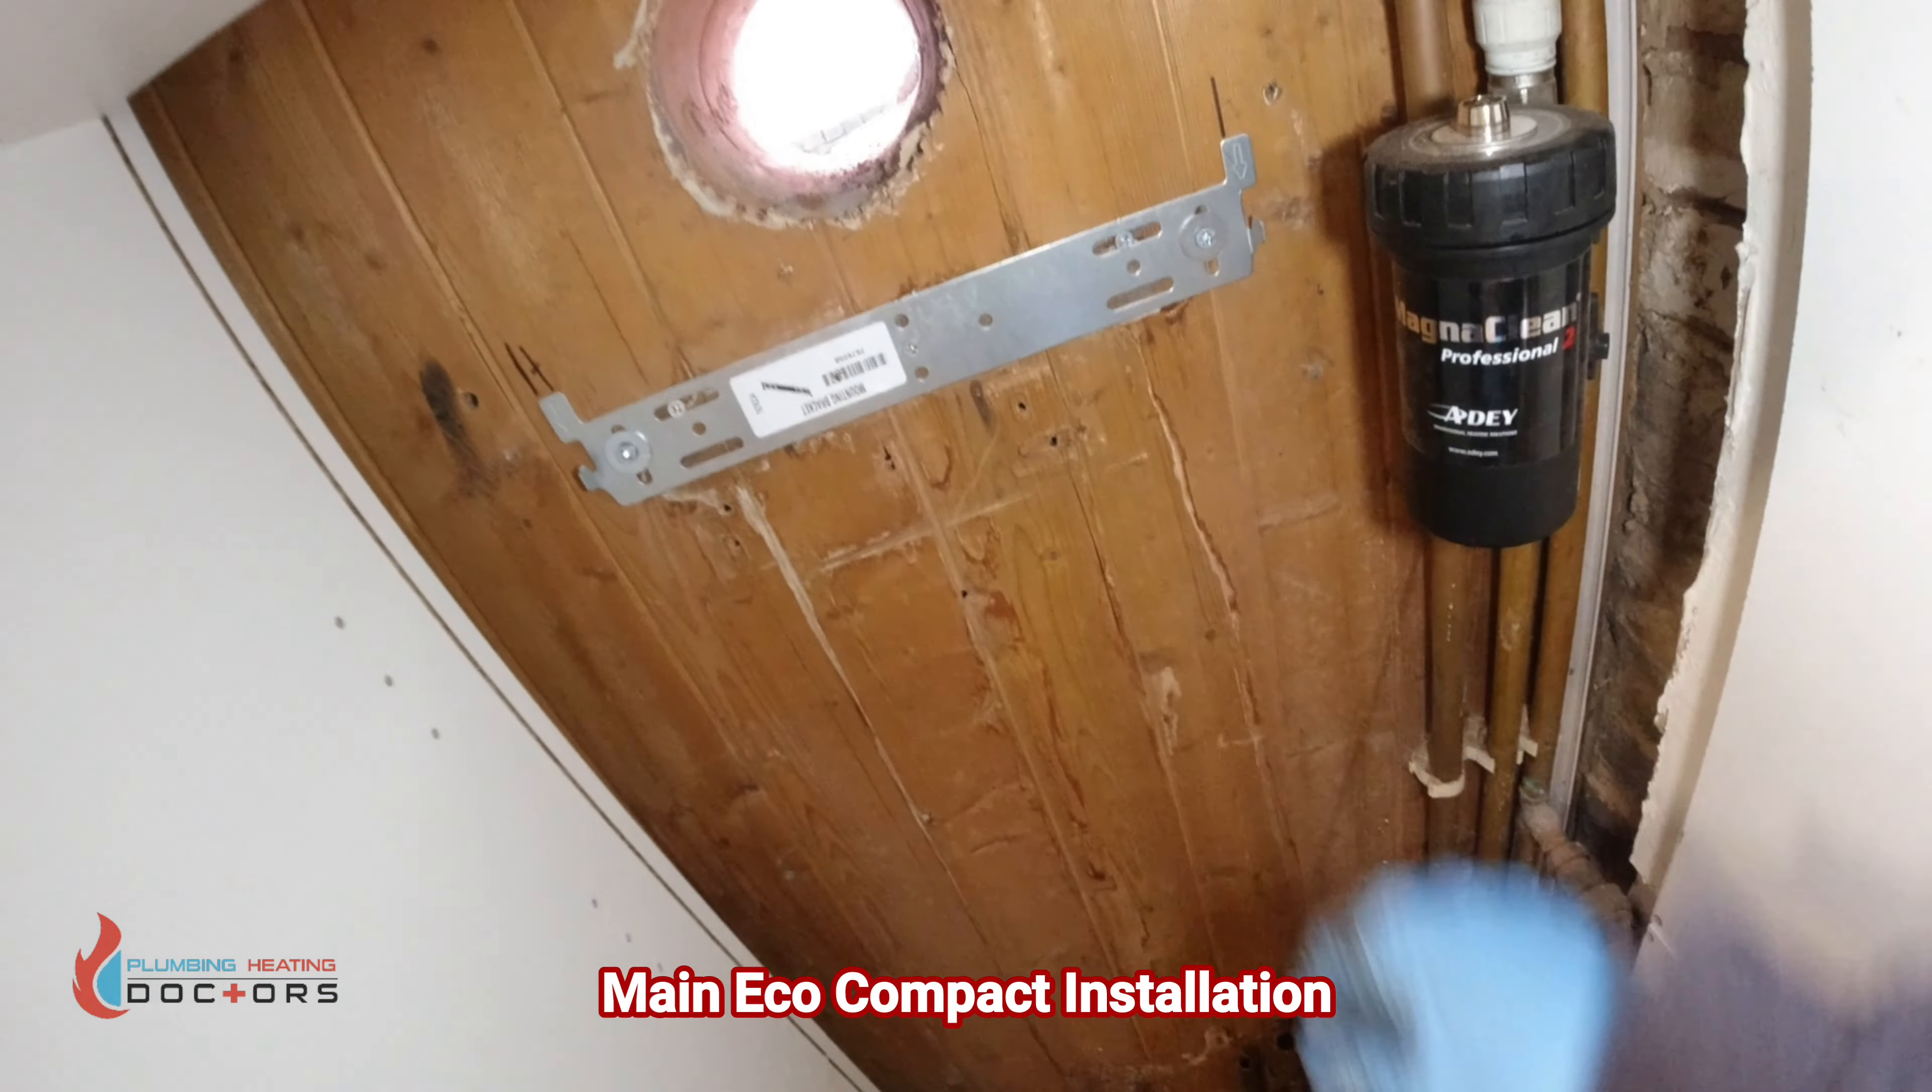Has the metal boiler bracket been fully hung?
Yes.